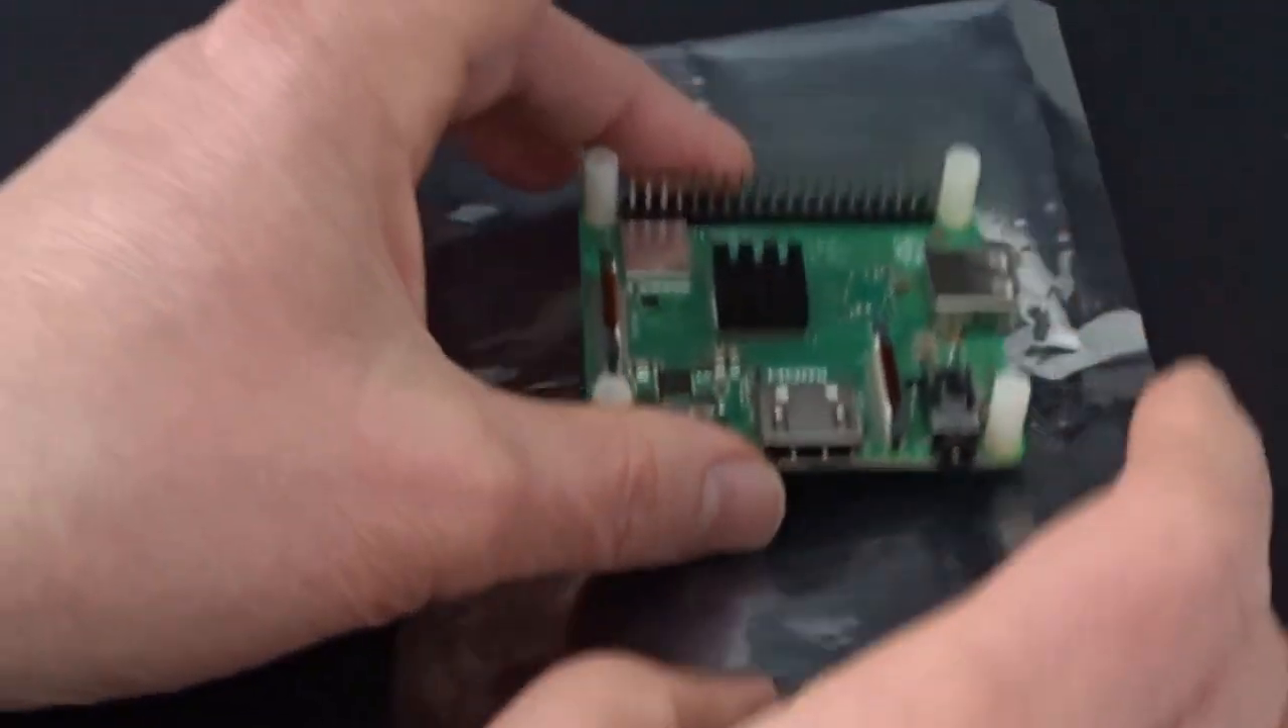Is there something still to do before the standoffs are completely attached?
No.